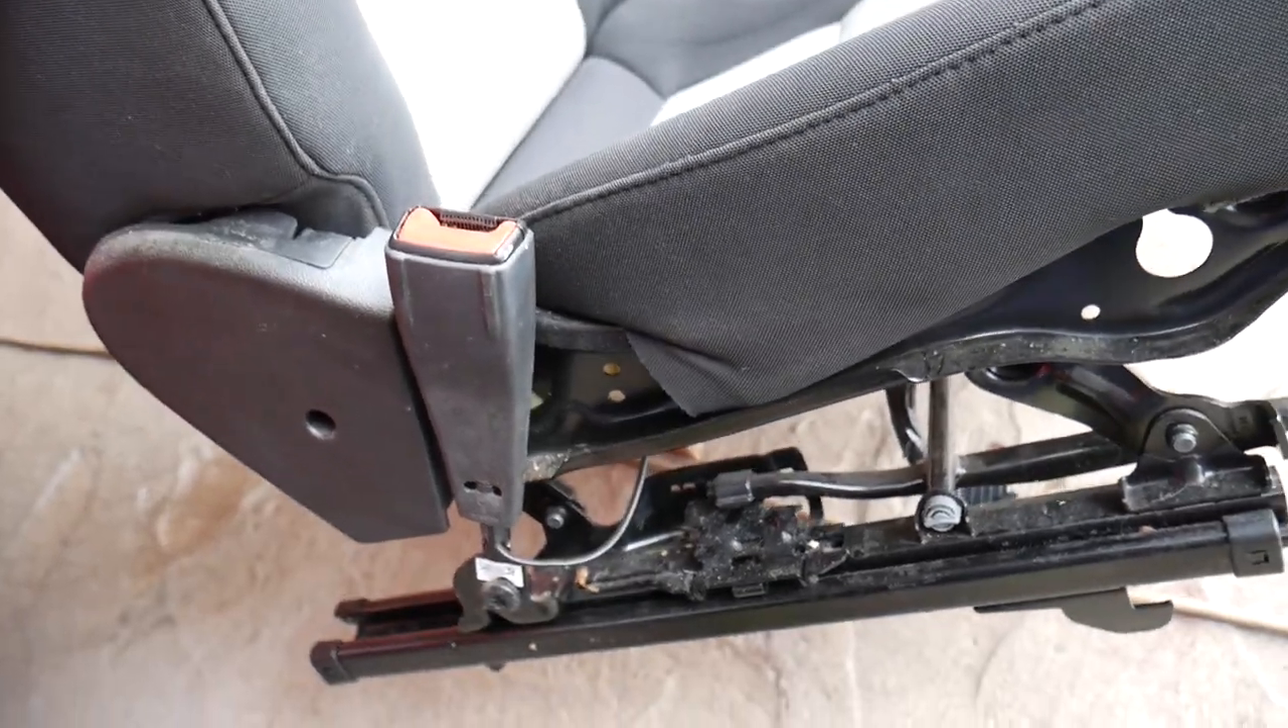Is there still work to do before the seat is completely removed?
No.